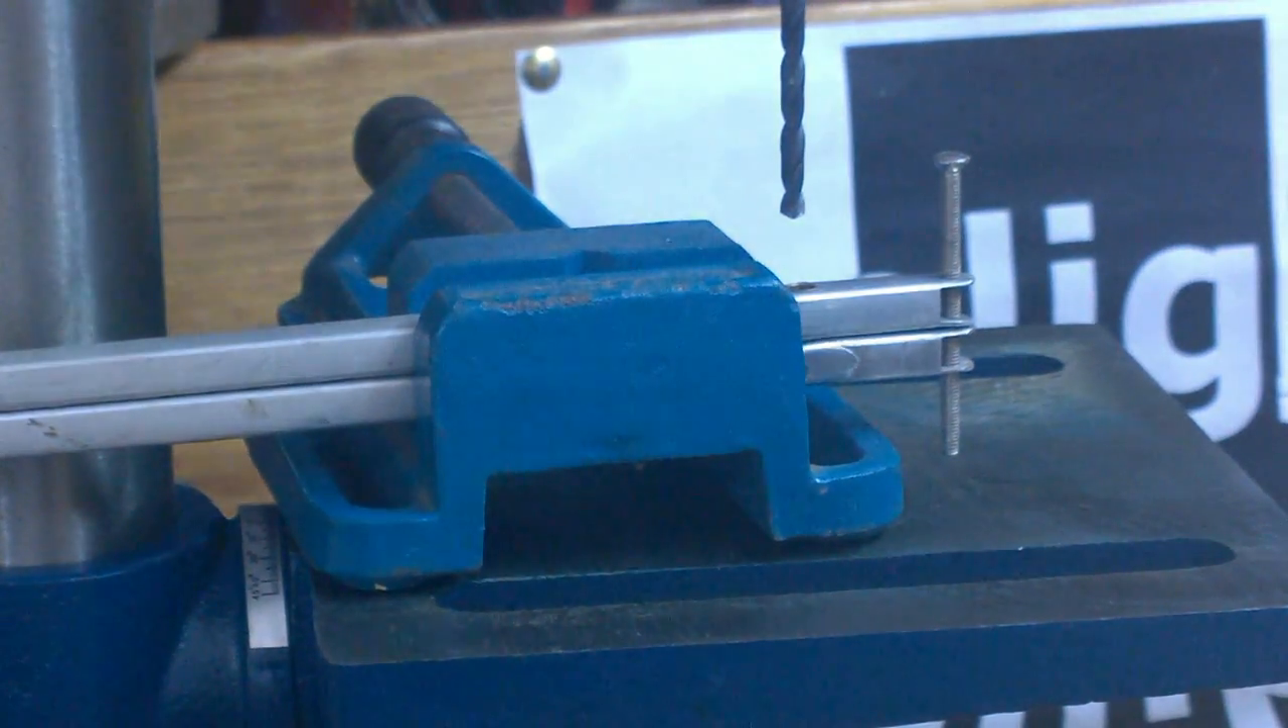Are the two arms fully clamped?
Yes.